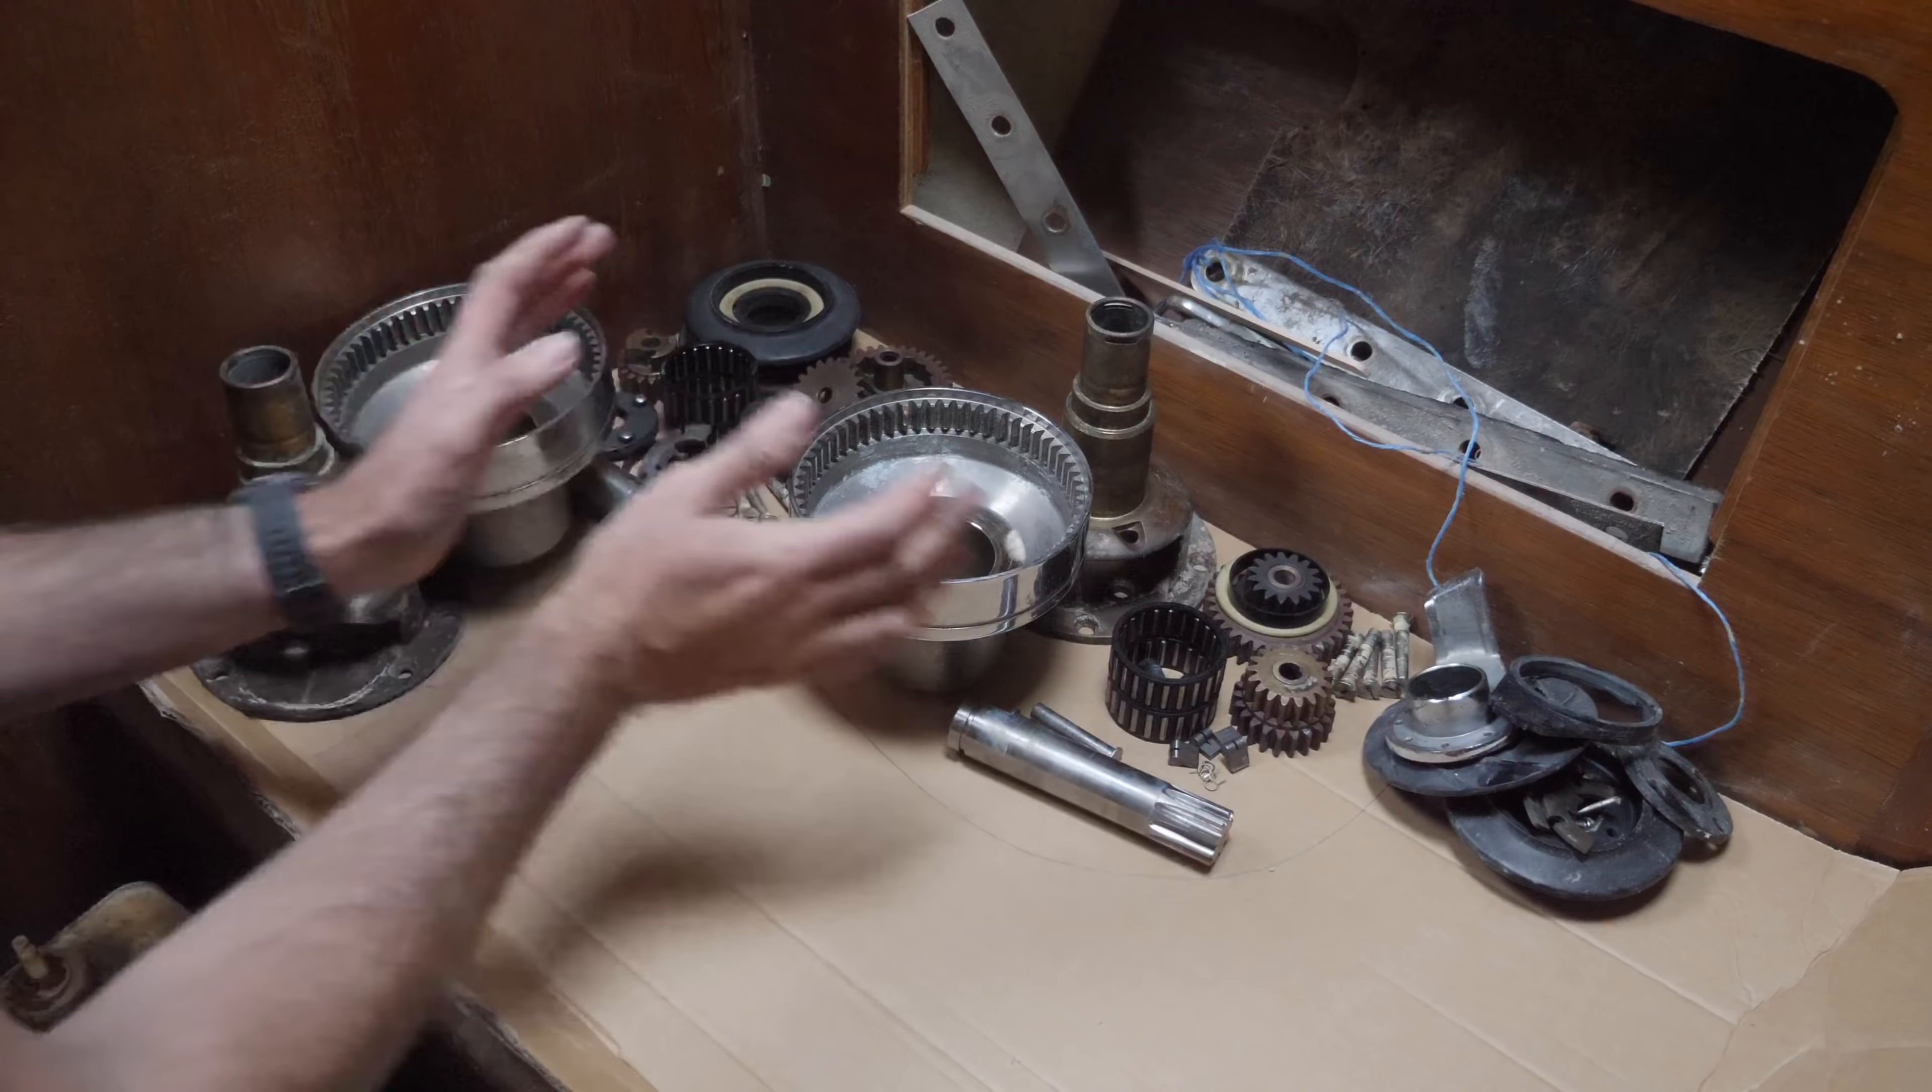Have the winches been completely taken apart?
Yes.